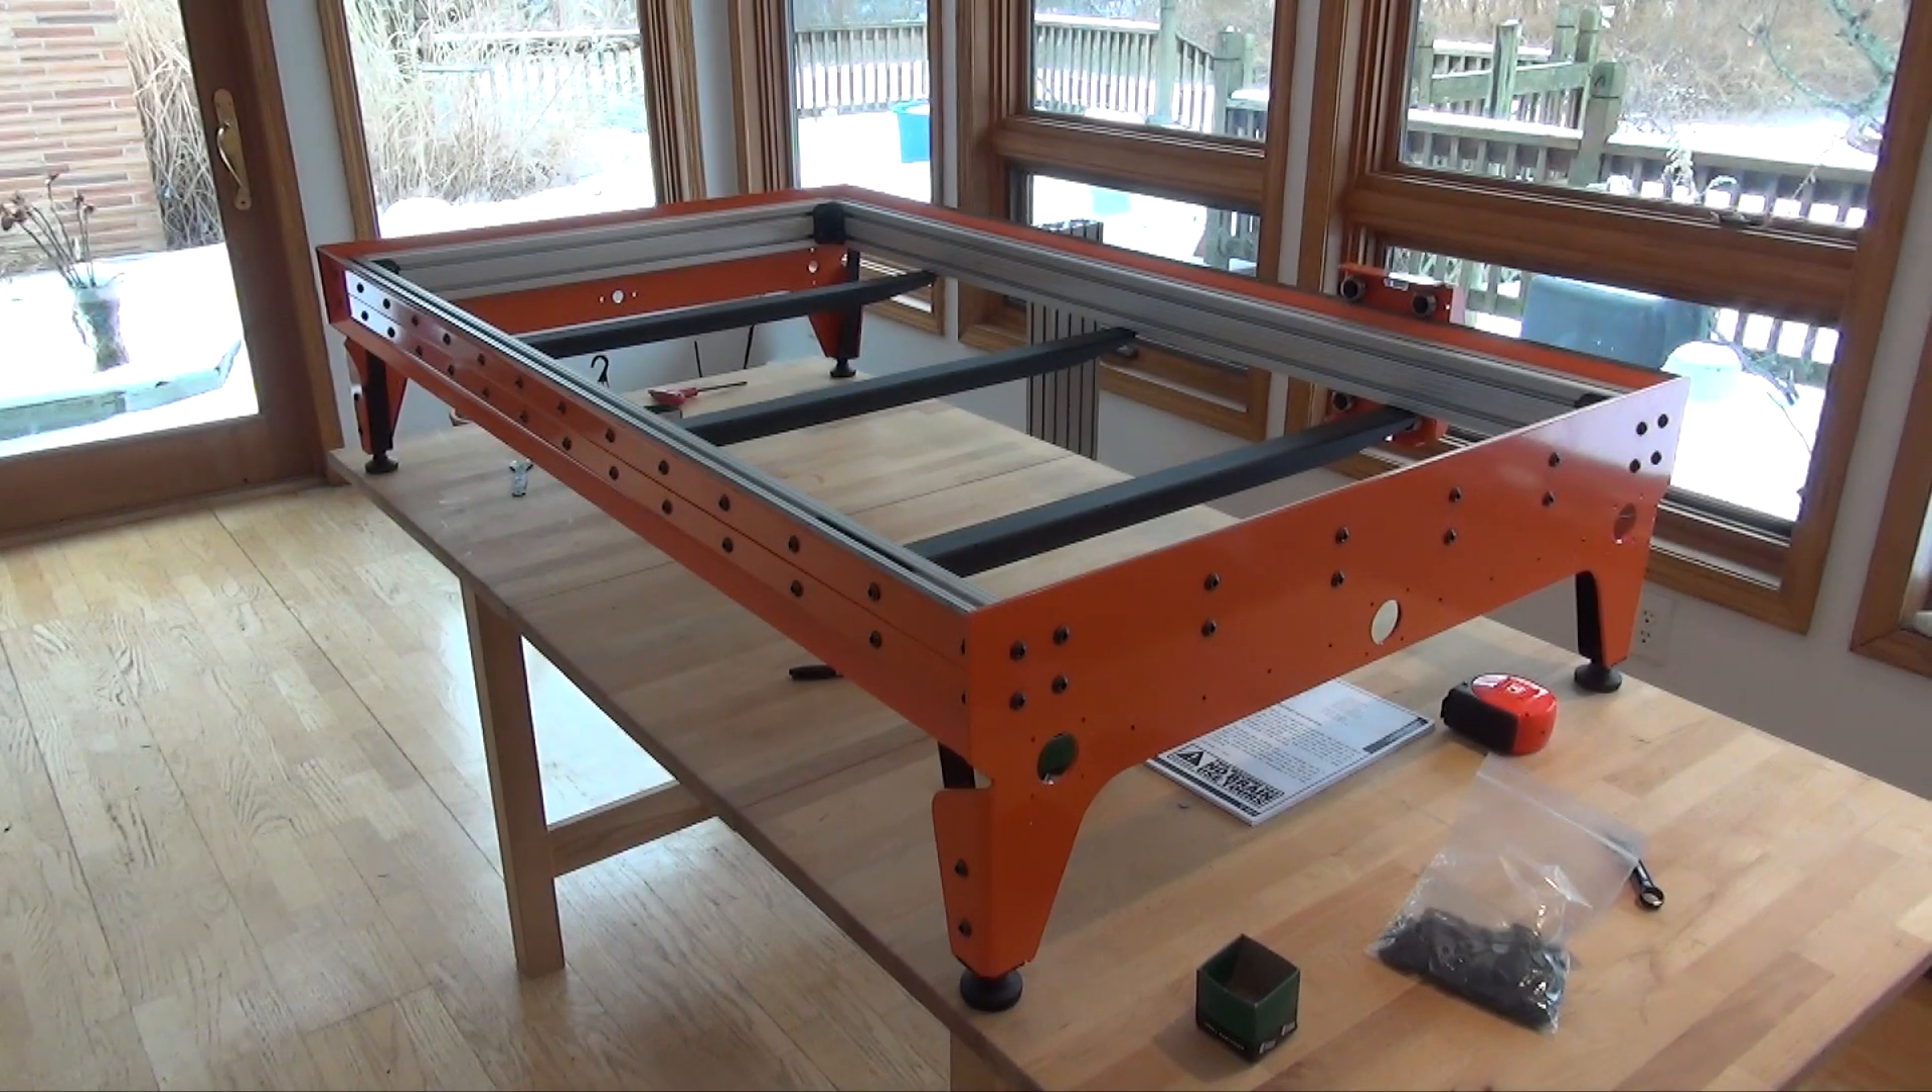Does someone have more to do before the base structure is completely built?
No.